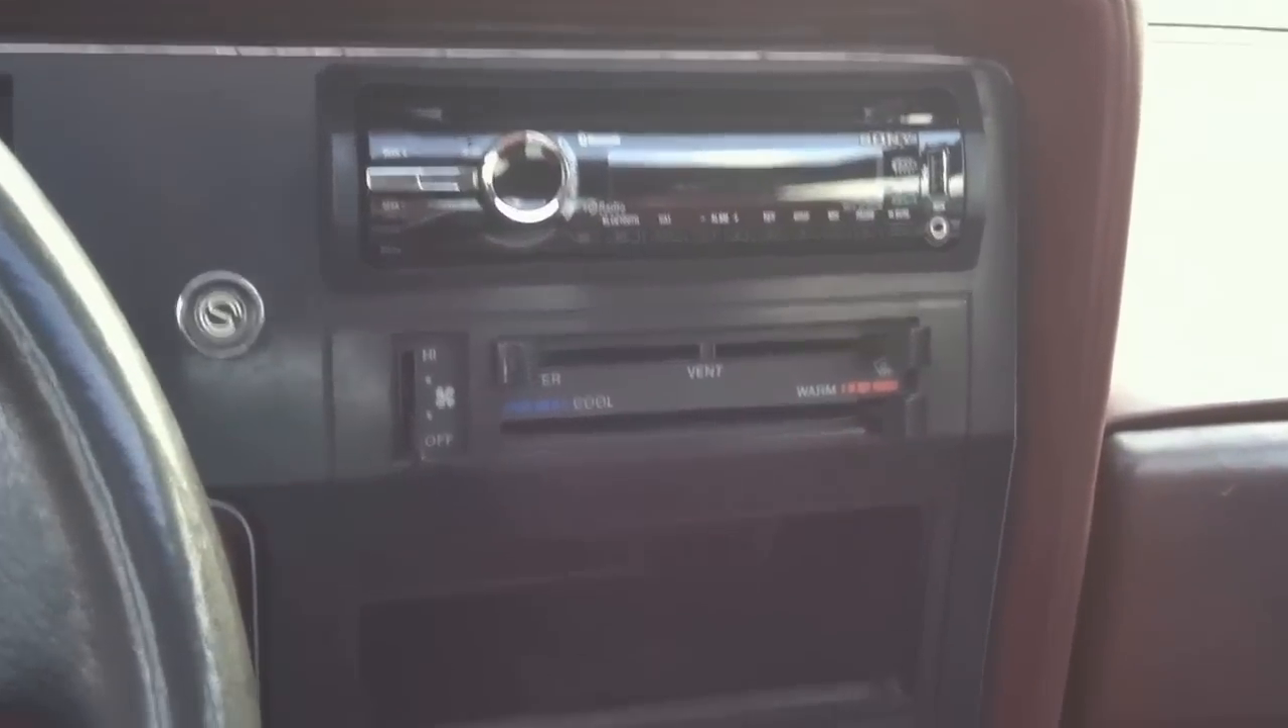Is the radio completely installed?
Yes.